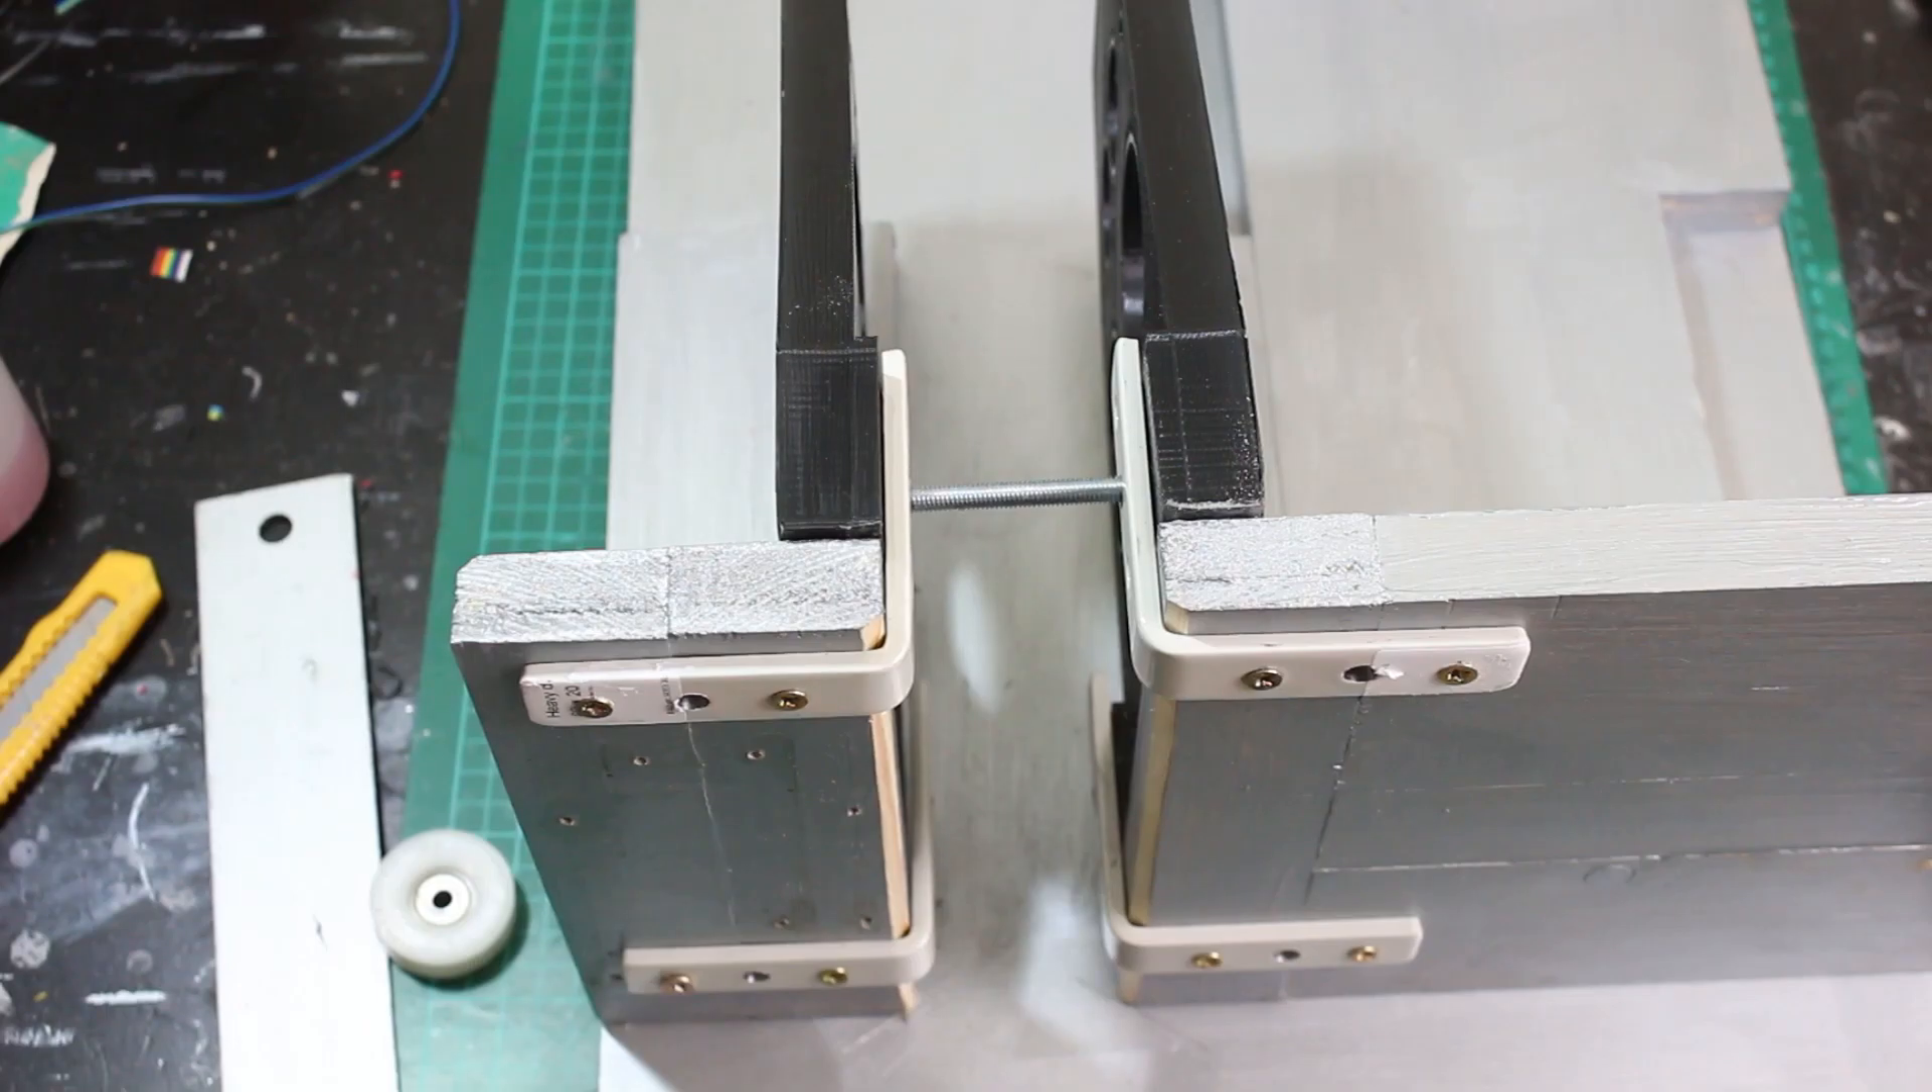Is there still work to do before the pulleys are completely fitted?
Yes.